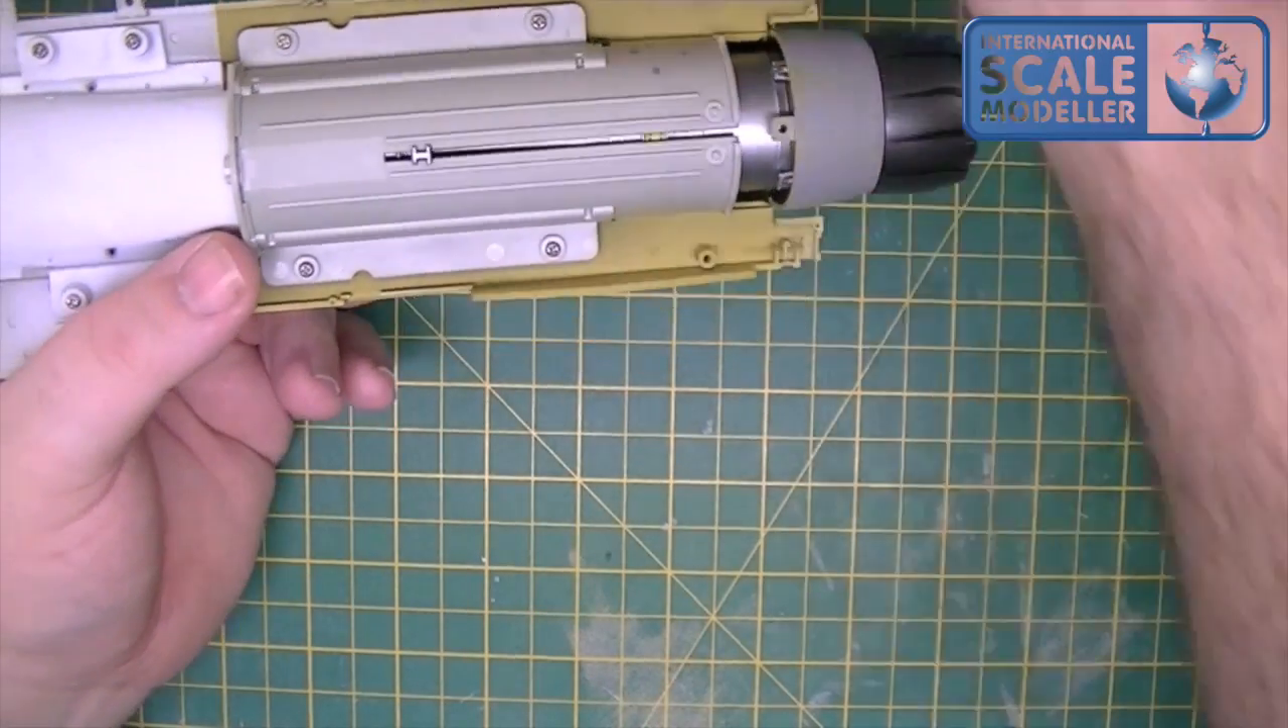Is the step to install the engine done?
Yes.